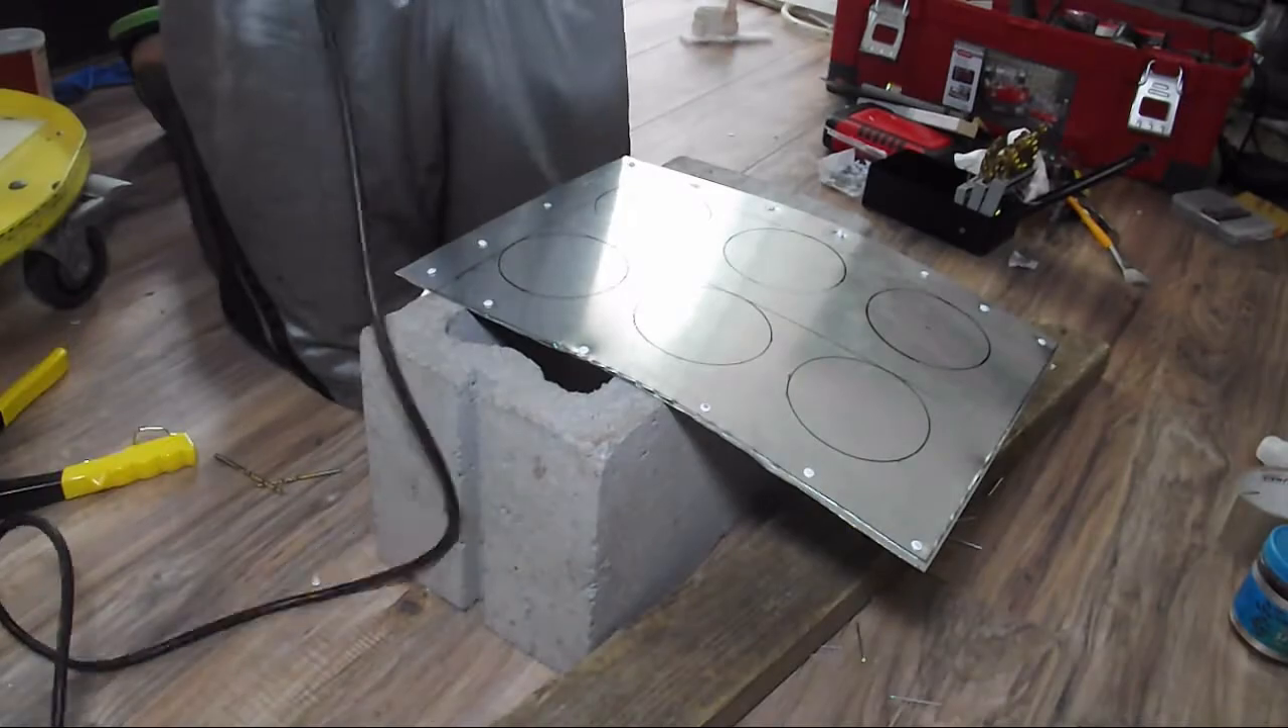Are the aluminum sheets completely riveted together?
Yes.